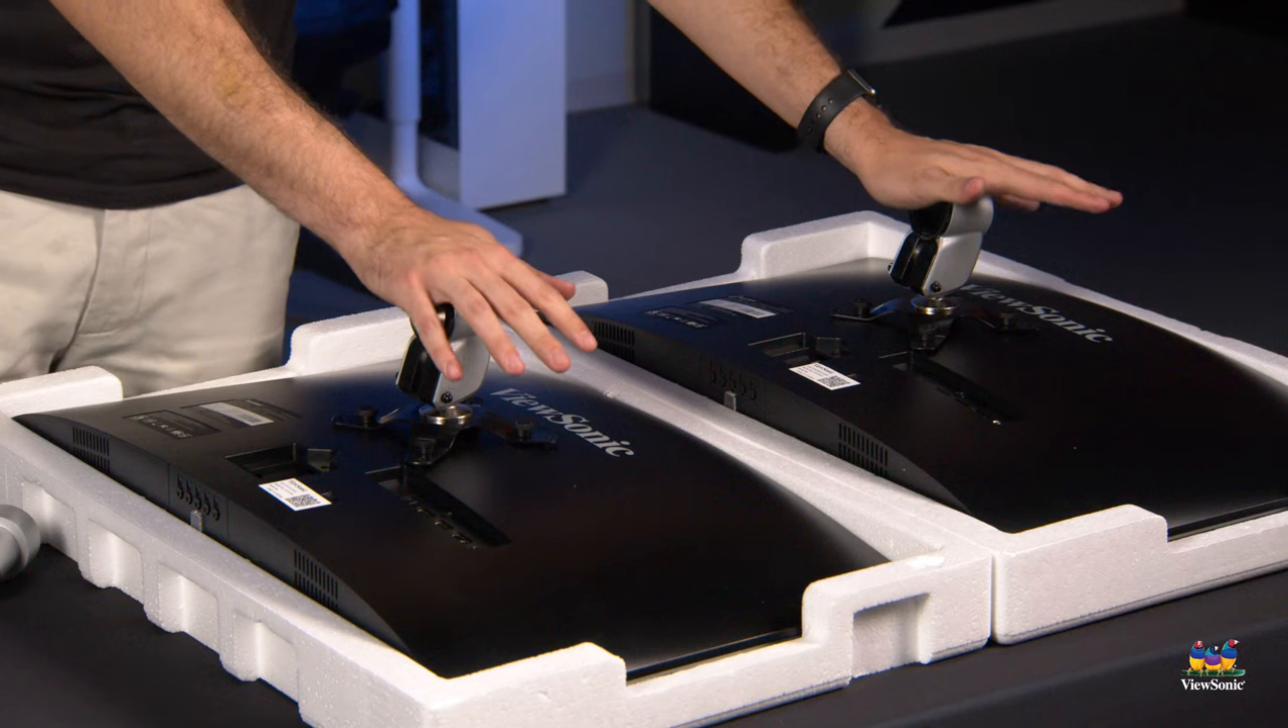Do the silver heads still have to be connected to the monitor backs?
No.